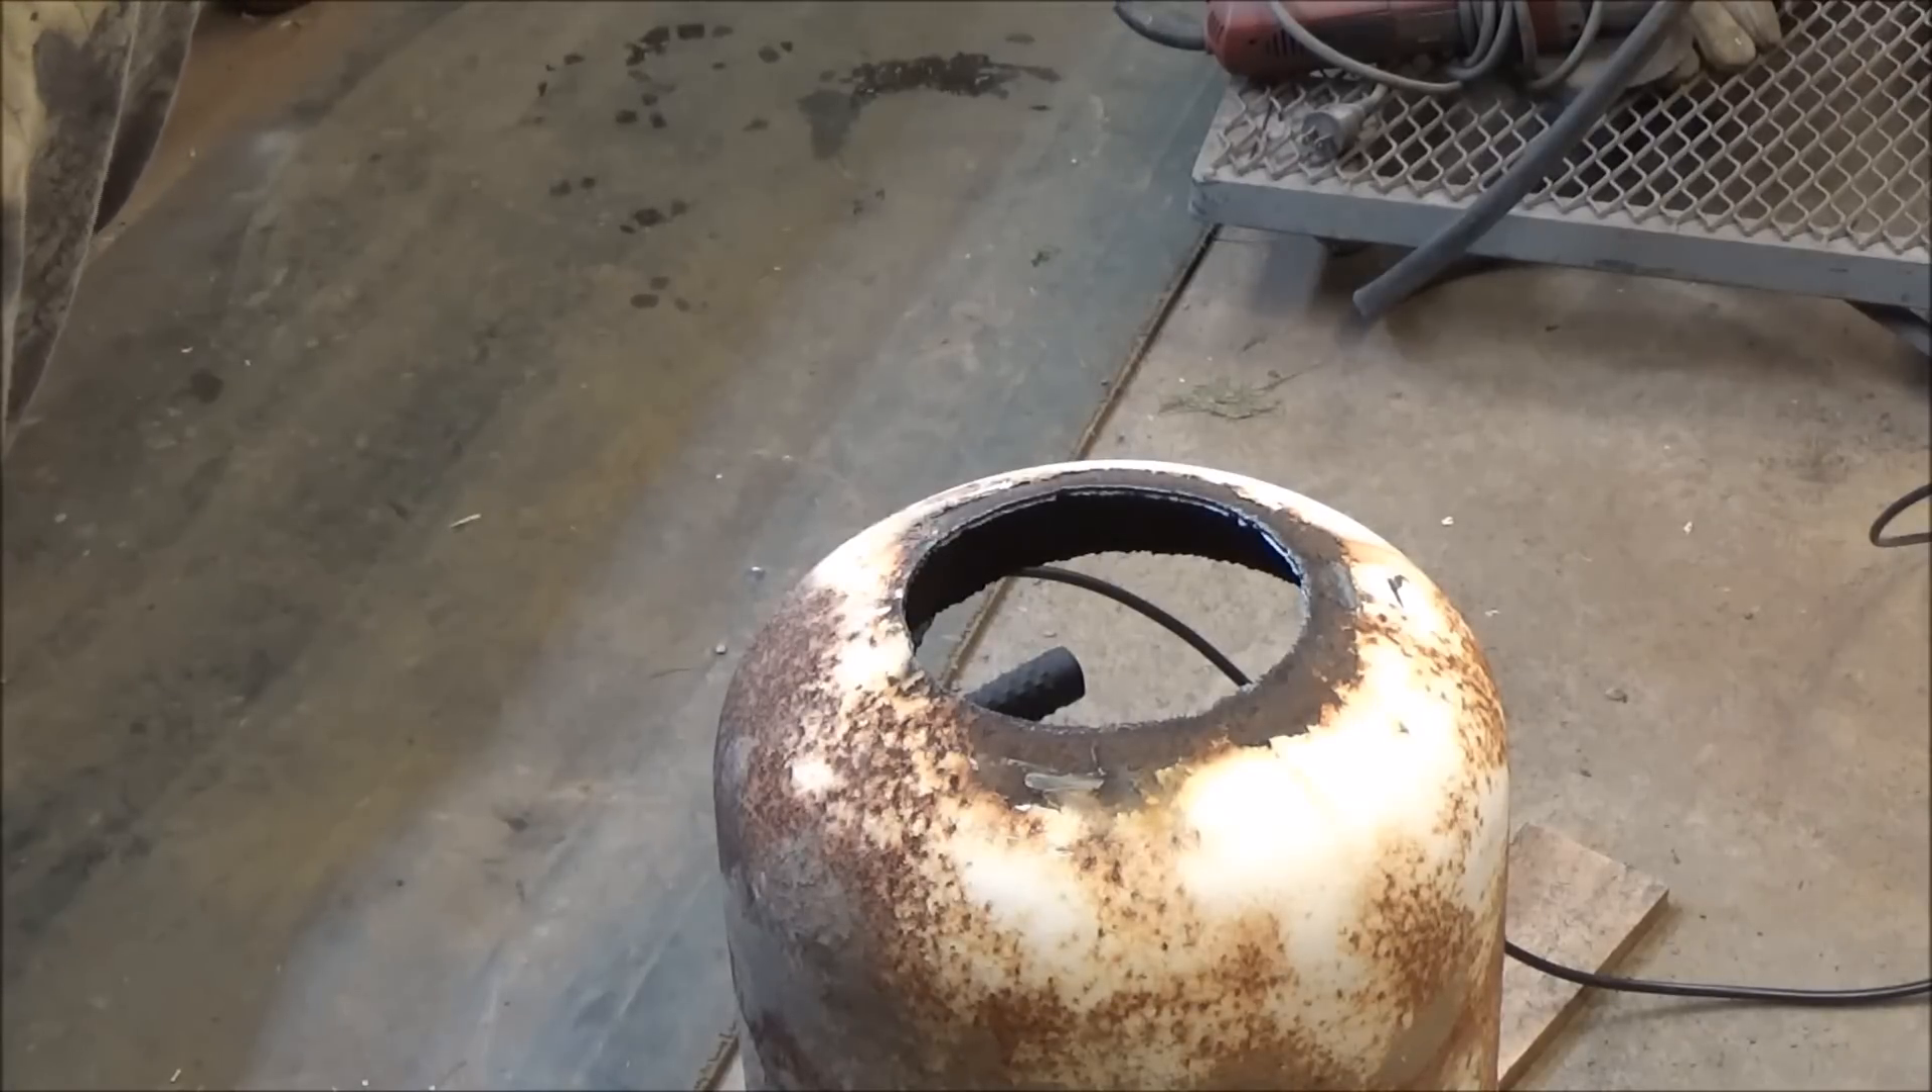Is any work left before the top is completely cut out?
No.